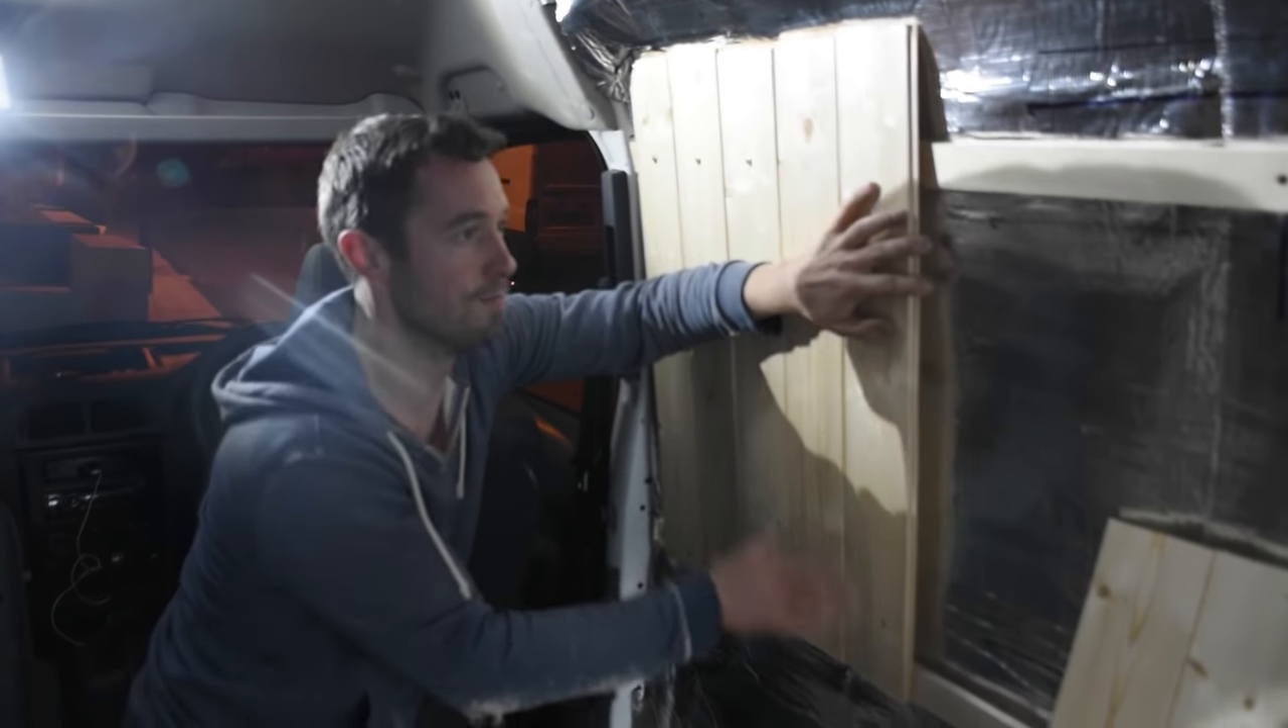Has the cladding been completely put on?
No.